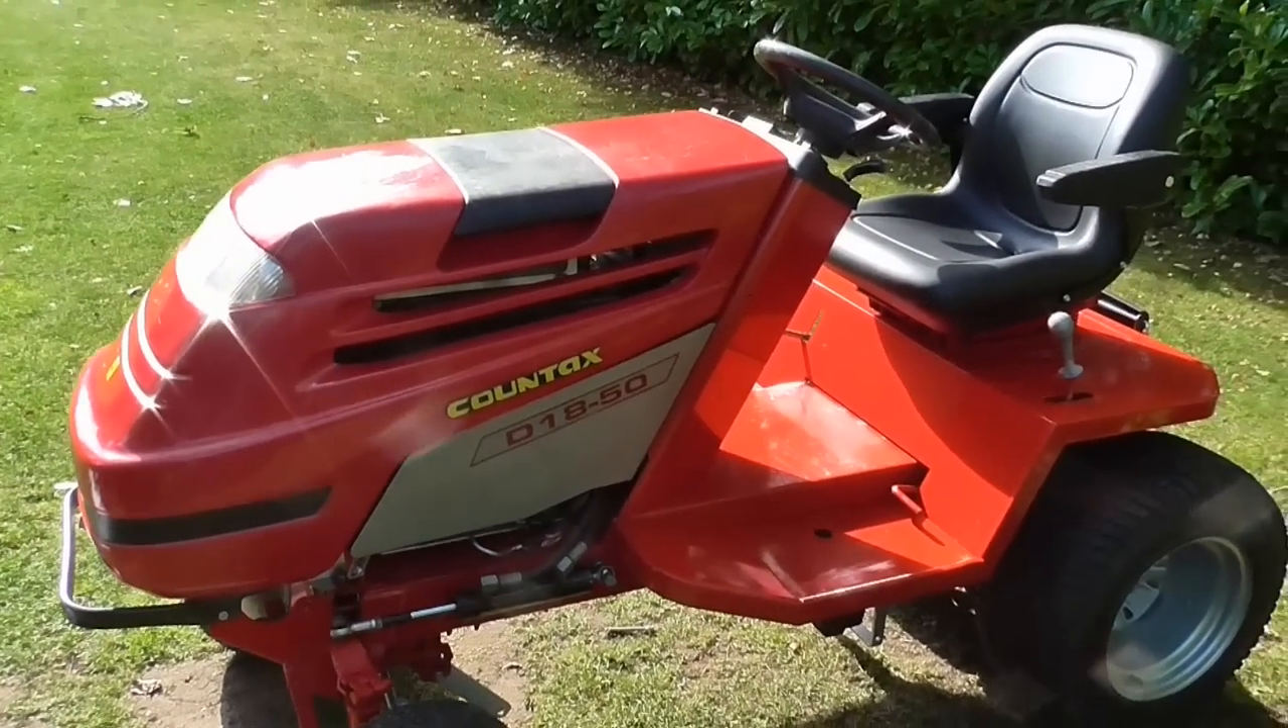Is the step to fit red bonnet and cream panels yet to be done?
No.